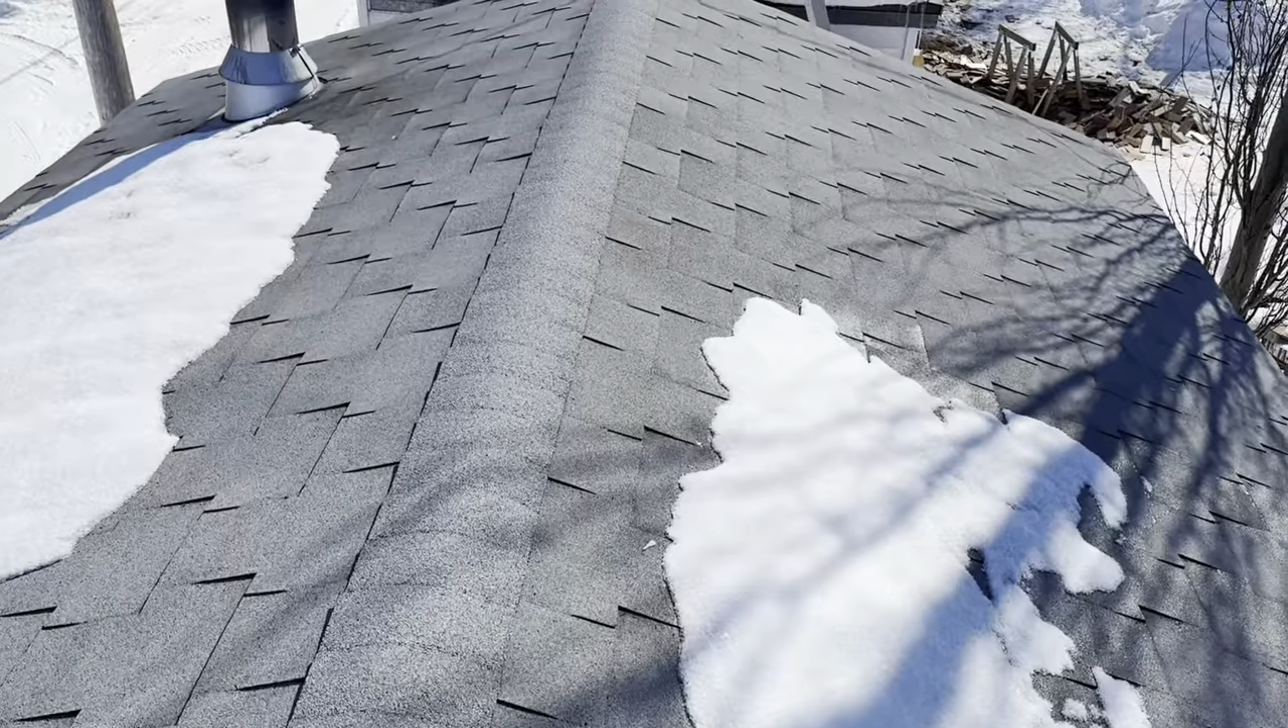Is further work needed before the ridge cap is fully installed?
No.